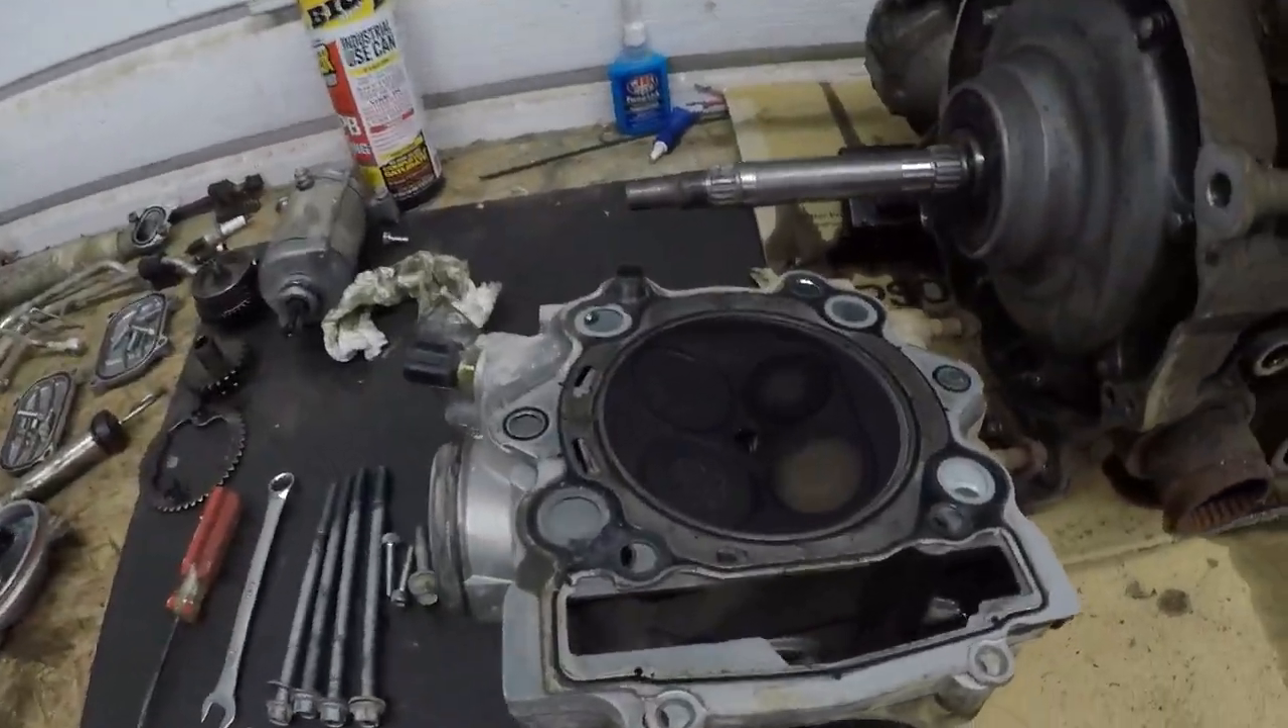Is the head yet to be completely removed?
No.